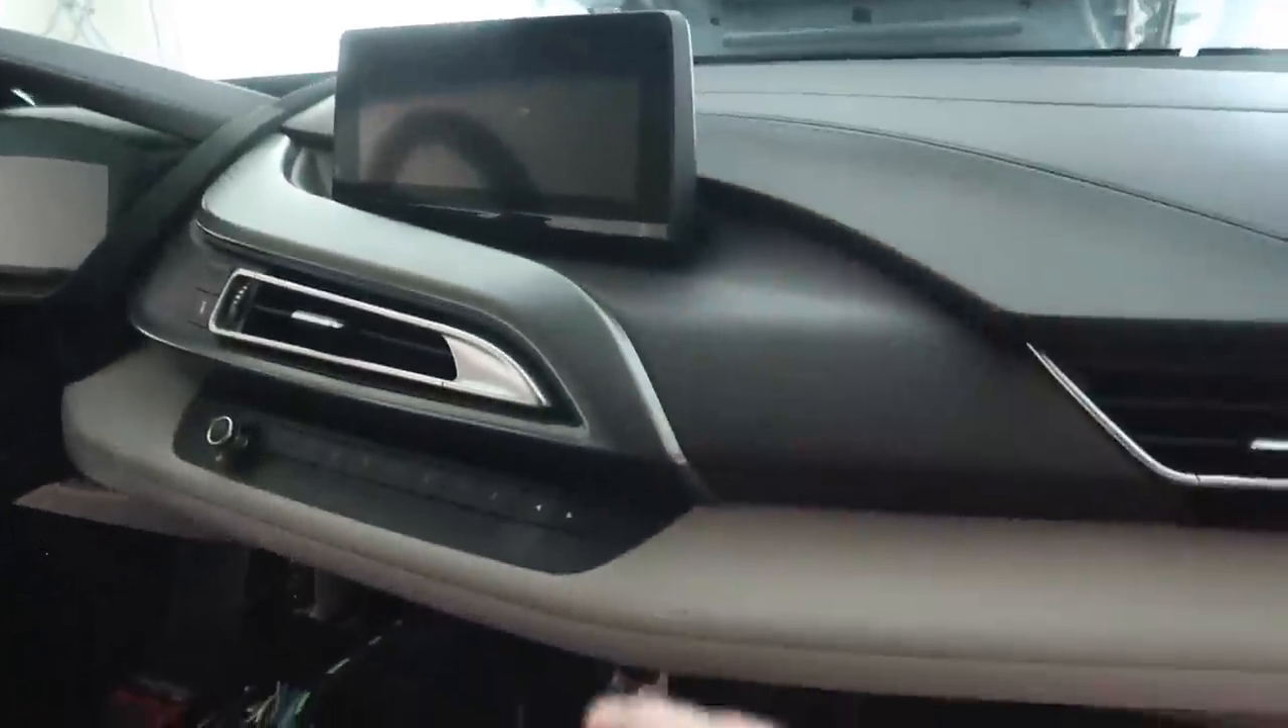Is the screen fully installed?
Yes.